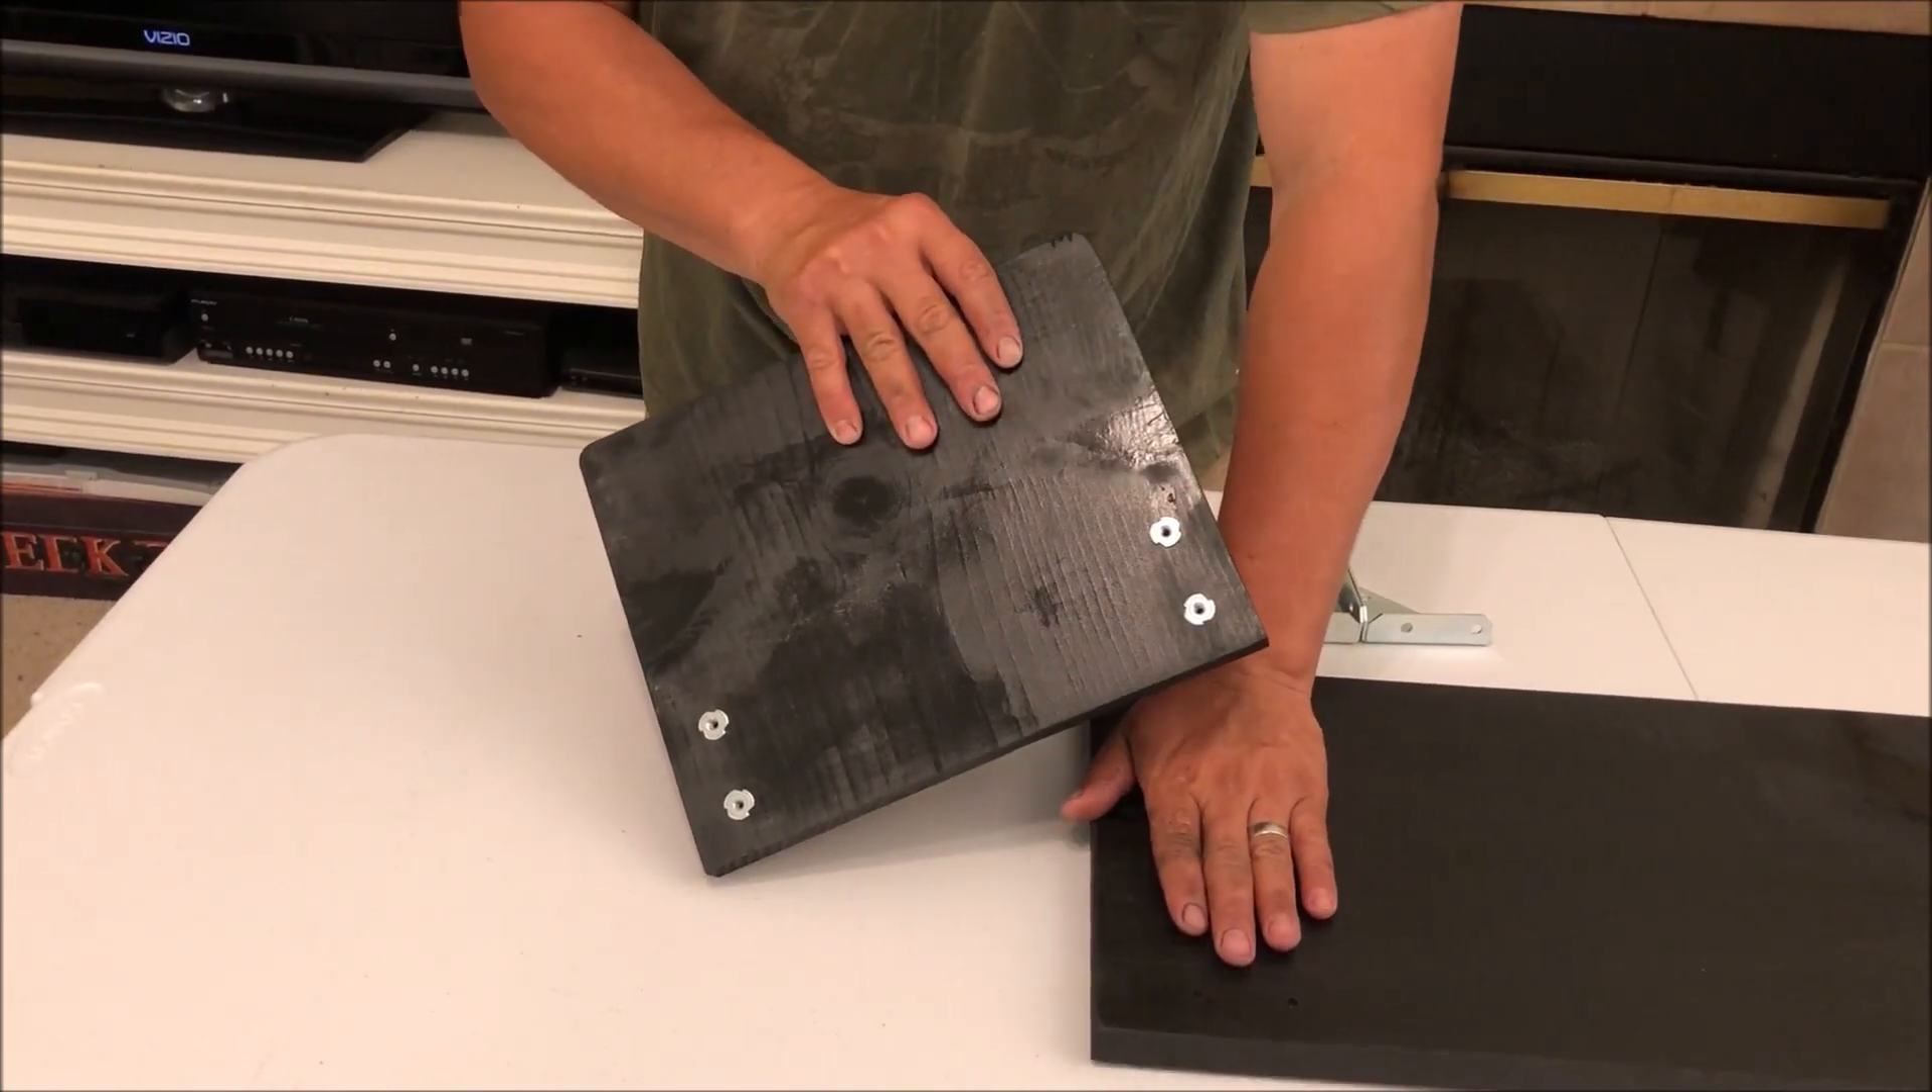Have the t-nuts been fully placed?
Yes.